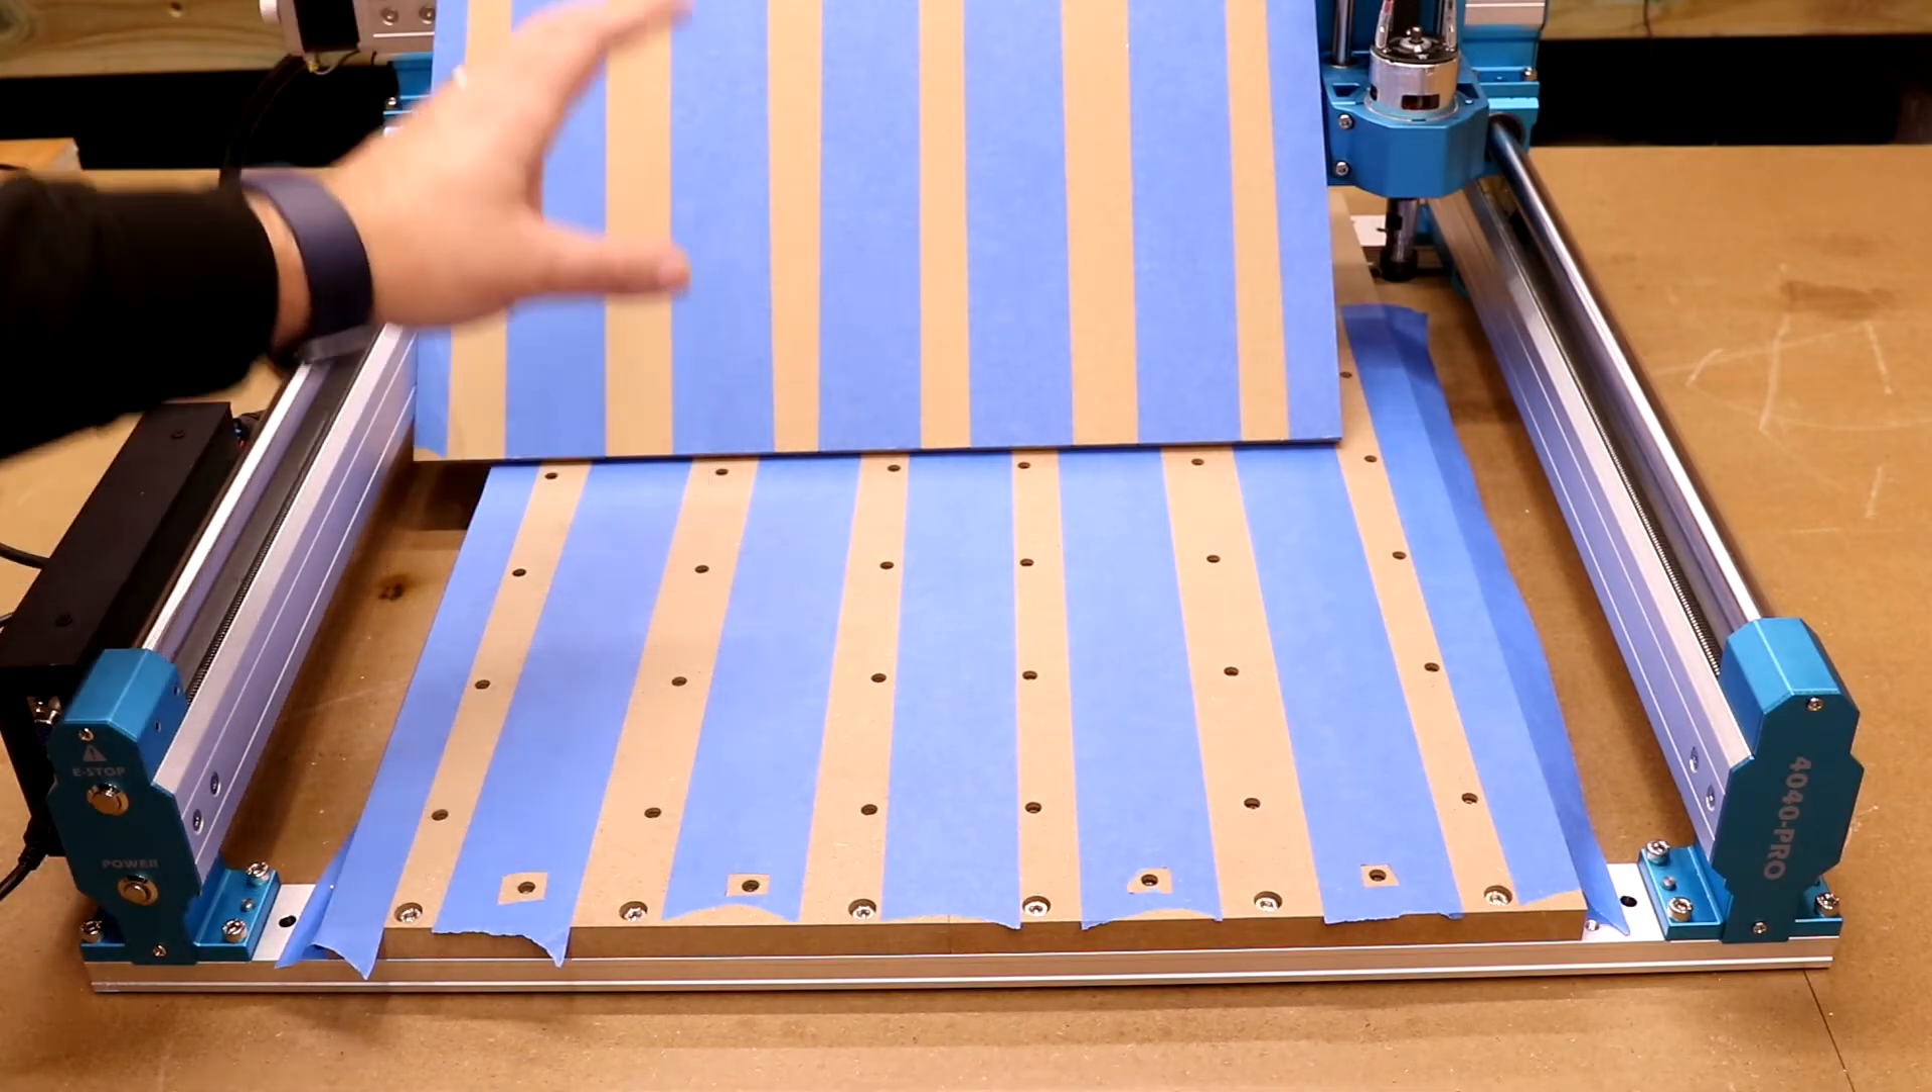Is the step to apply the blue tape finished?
Yes.